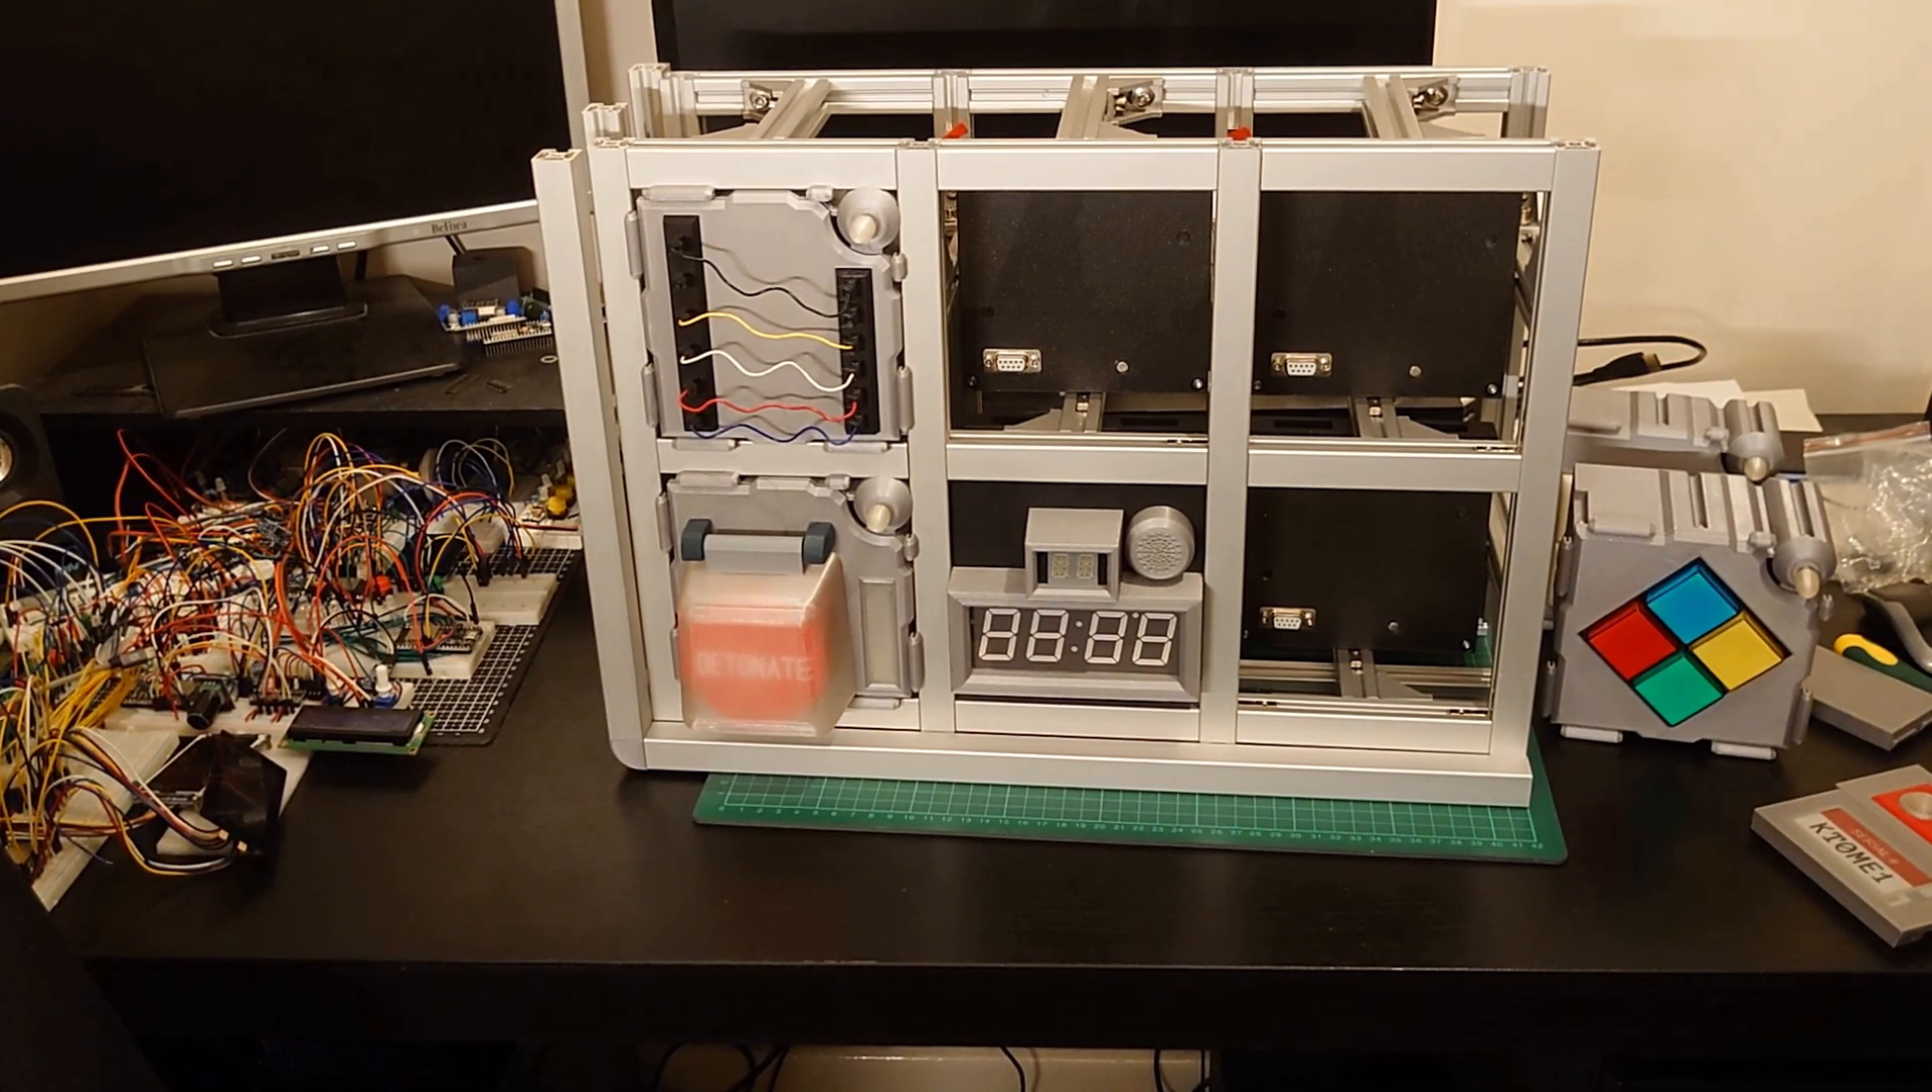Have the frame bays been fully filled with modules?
No.